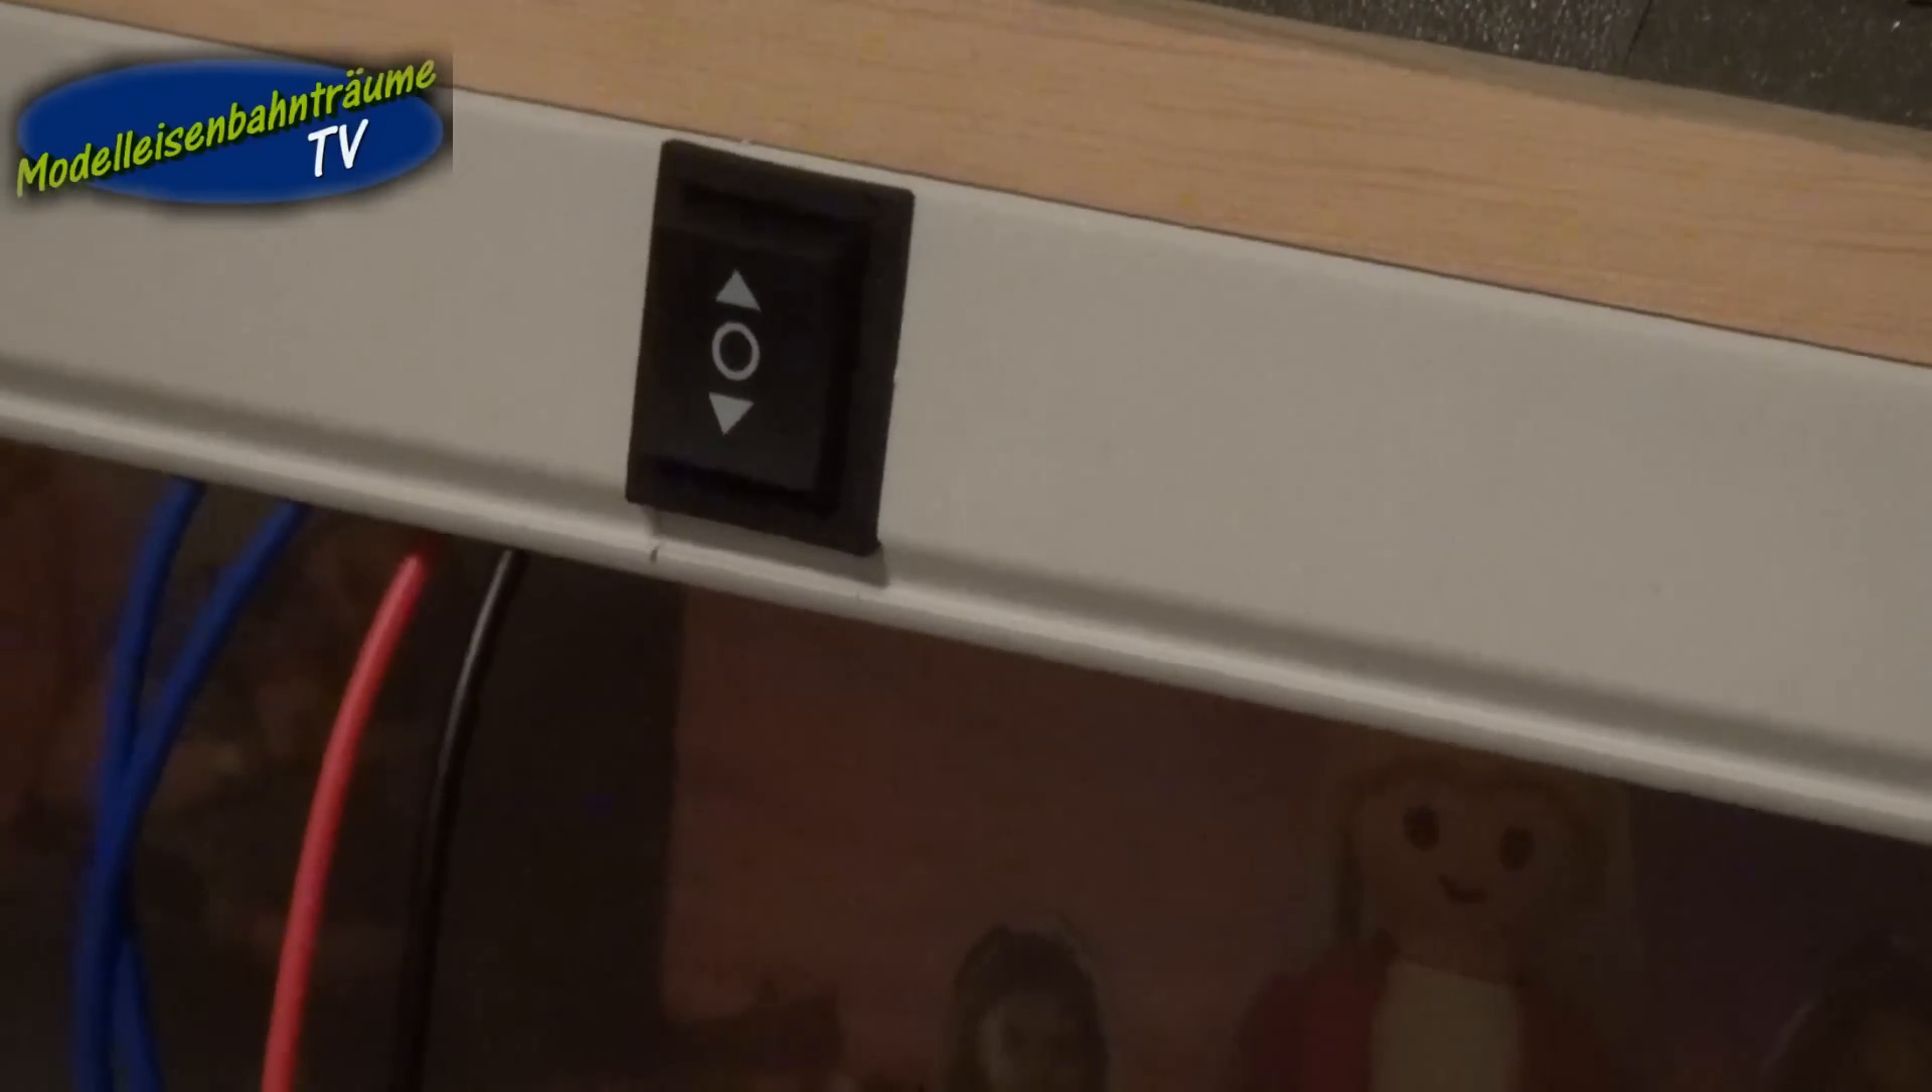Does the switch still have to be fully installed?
No.